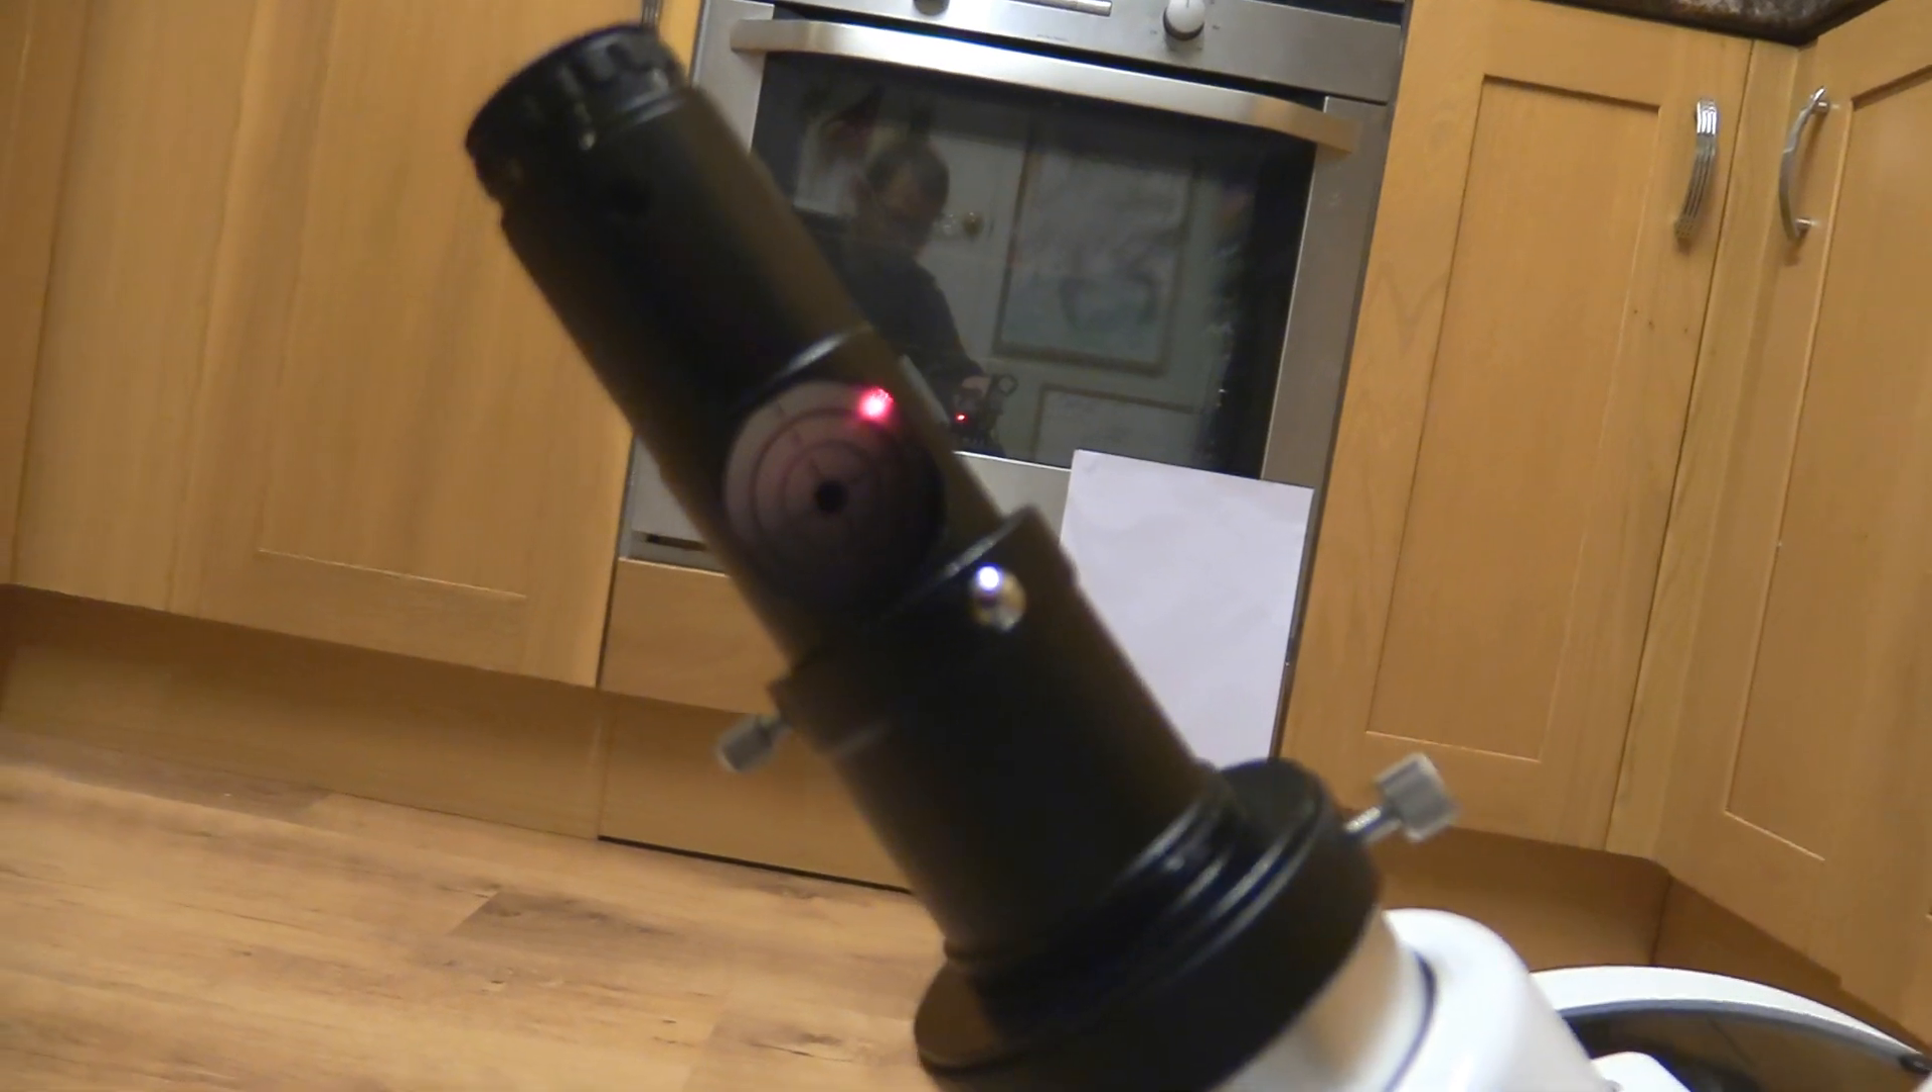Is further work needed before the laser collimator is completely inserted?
No.